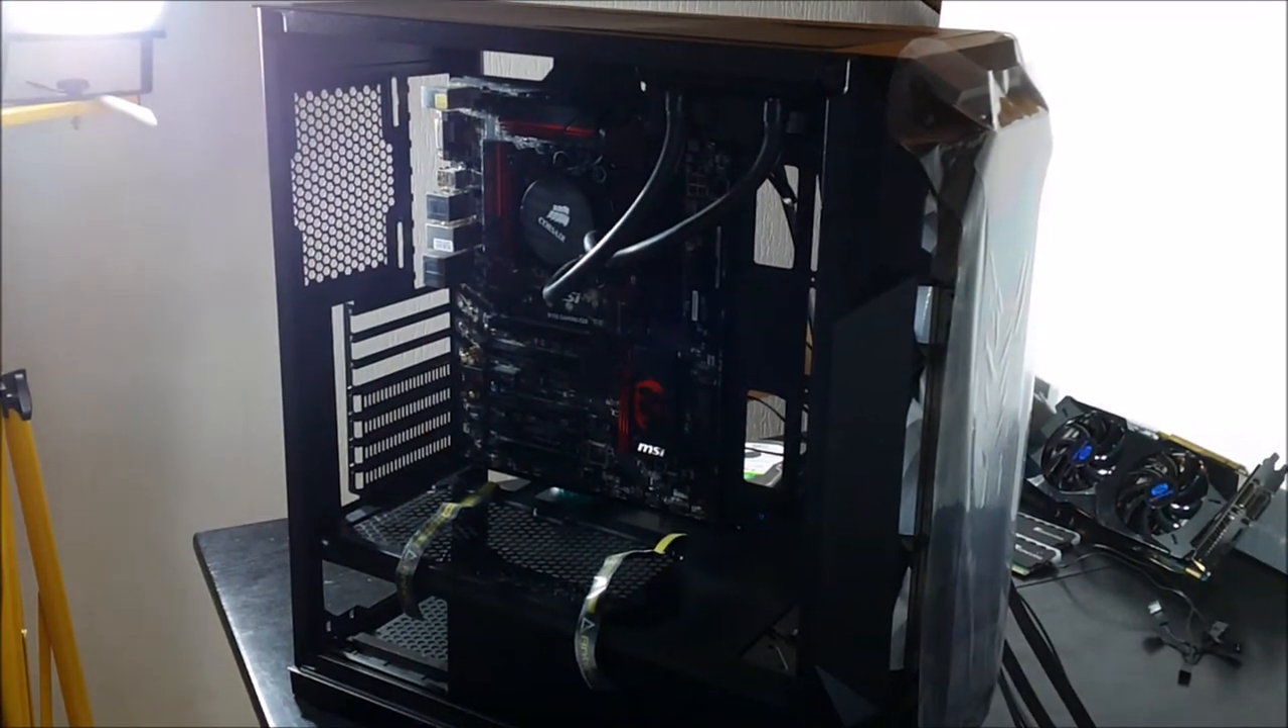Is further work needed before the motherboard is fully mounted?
No.